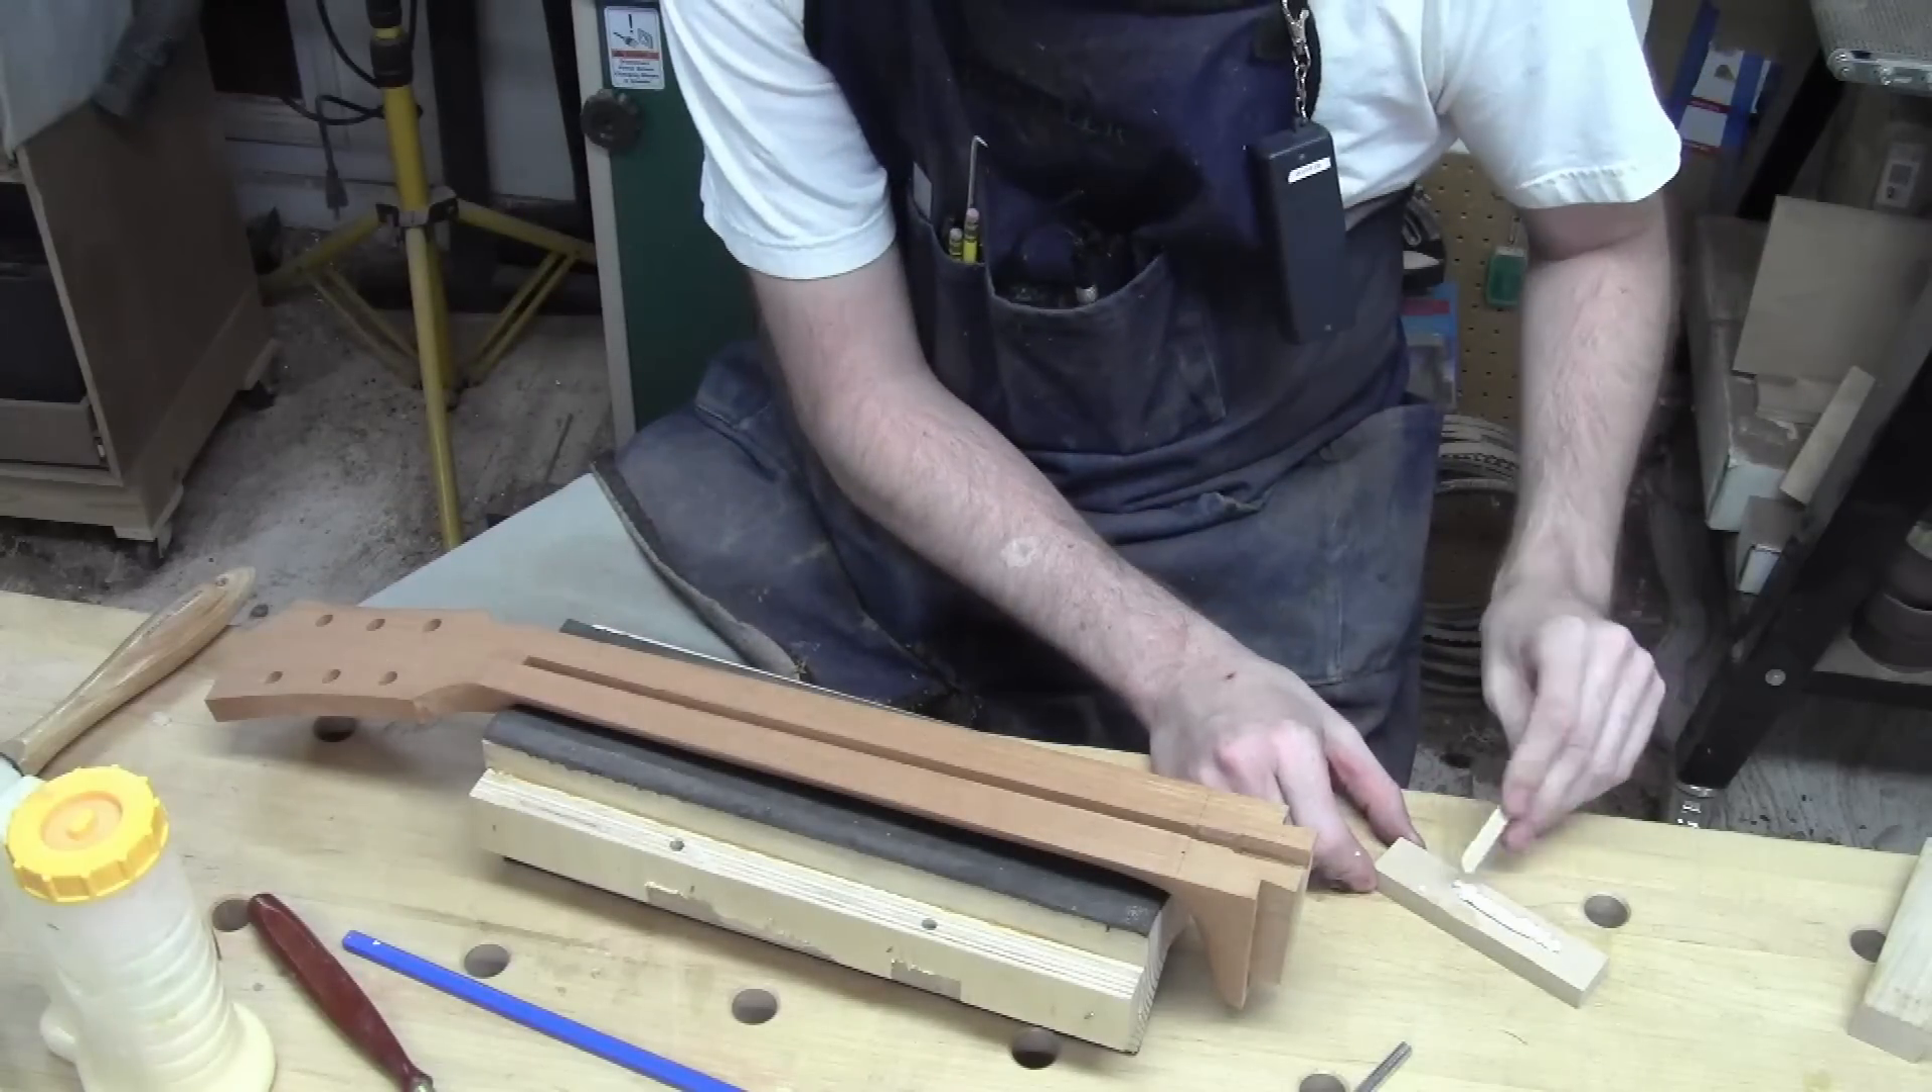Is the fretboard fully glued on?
No.